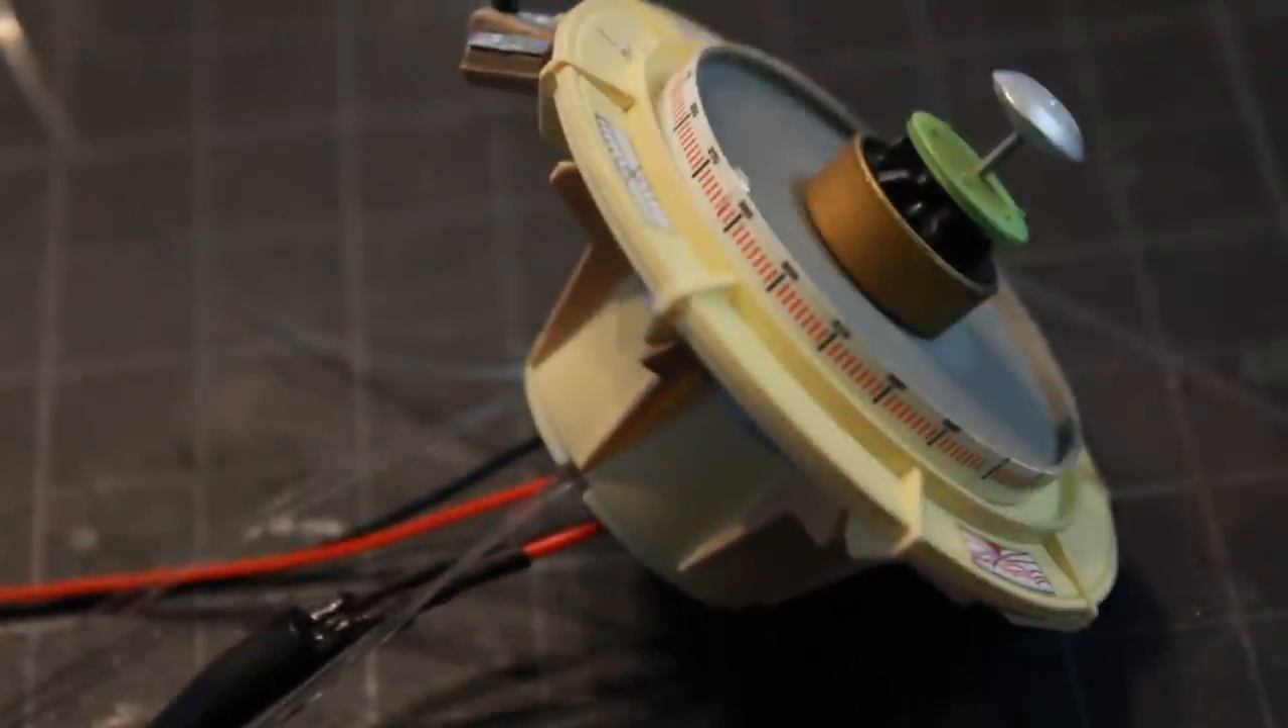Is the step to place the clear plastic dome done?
No.